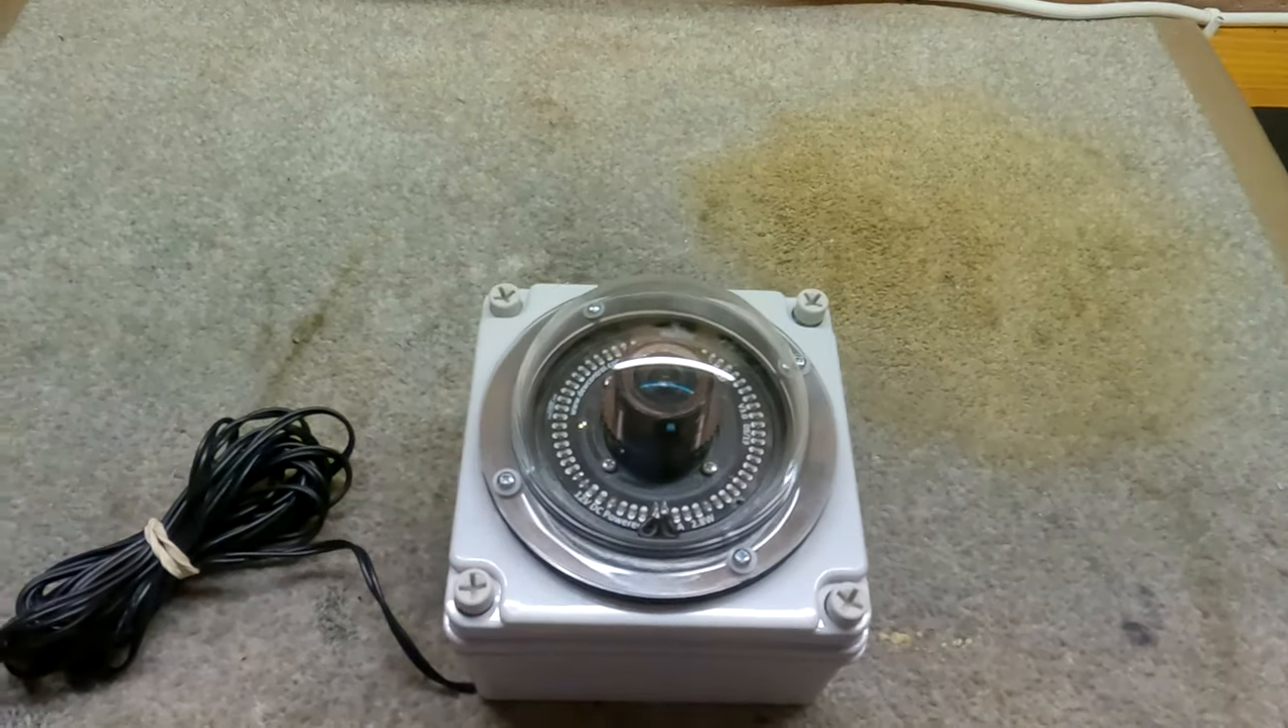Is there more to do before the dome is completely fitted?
No.